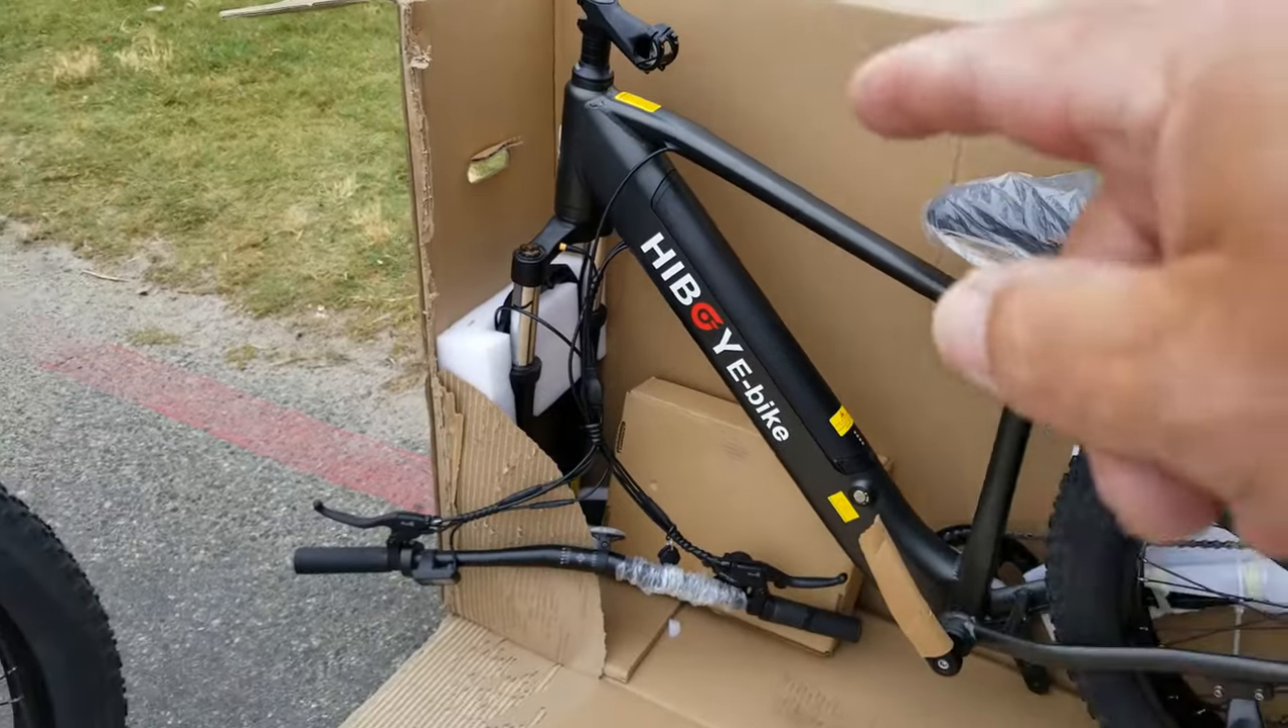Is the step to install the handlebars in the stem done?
No.